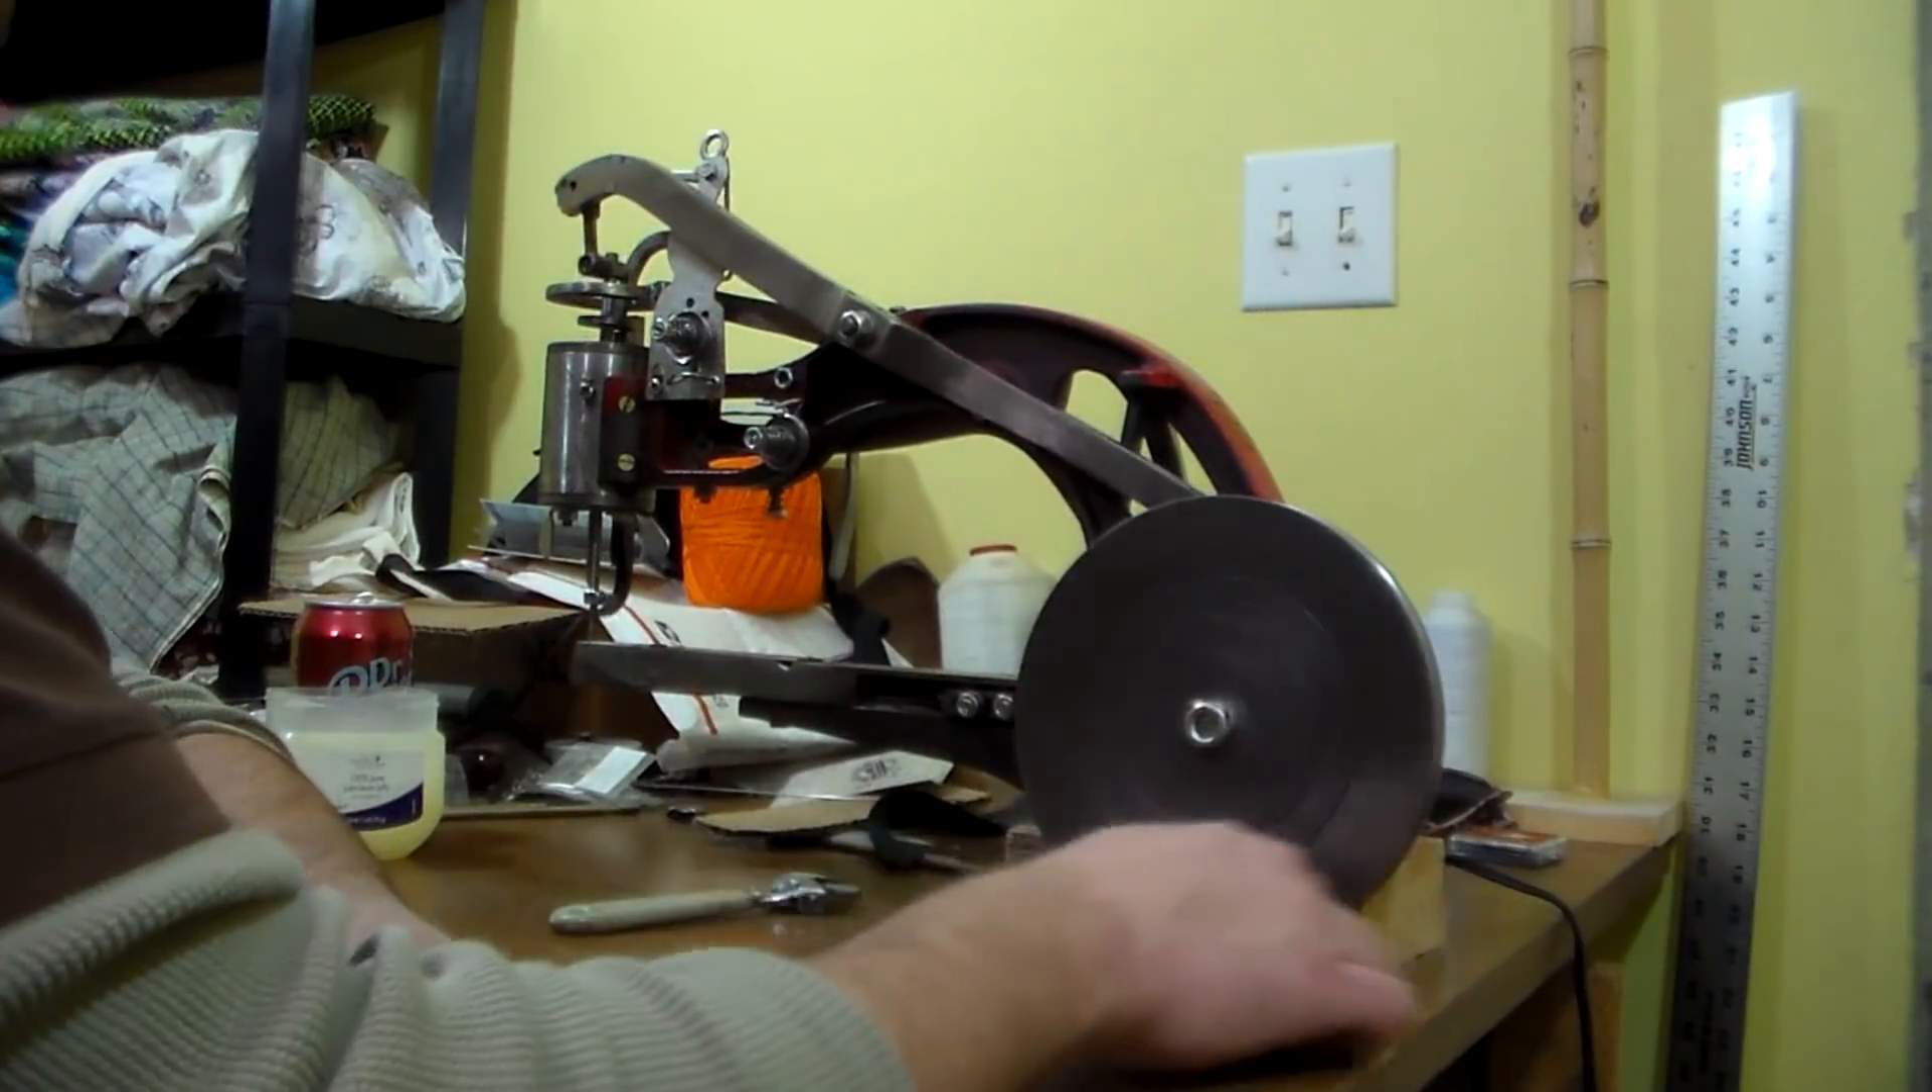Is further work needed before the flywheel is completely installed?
No.